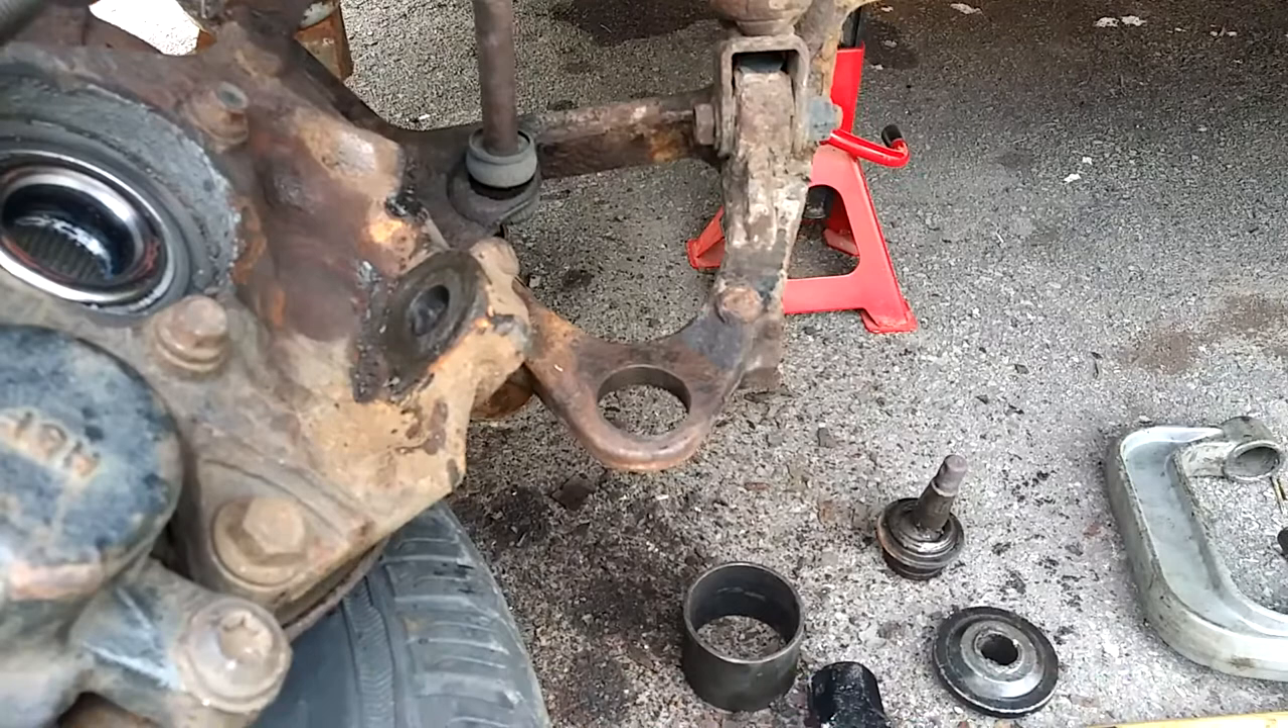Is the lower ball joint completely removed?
Yes.